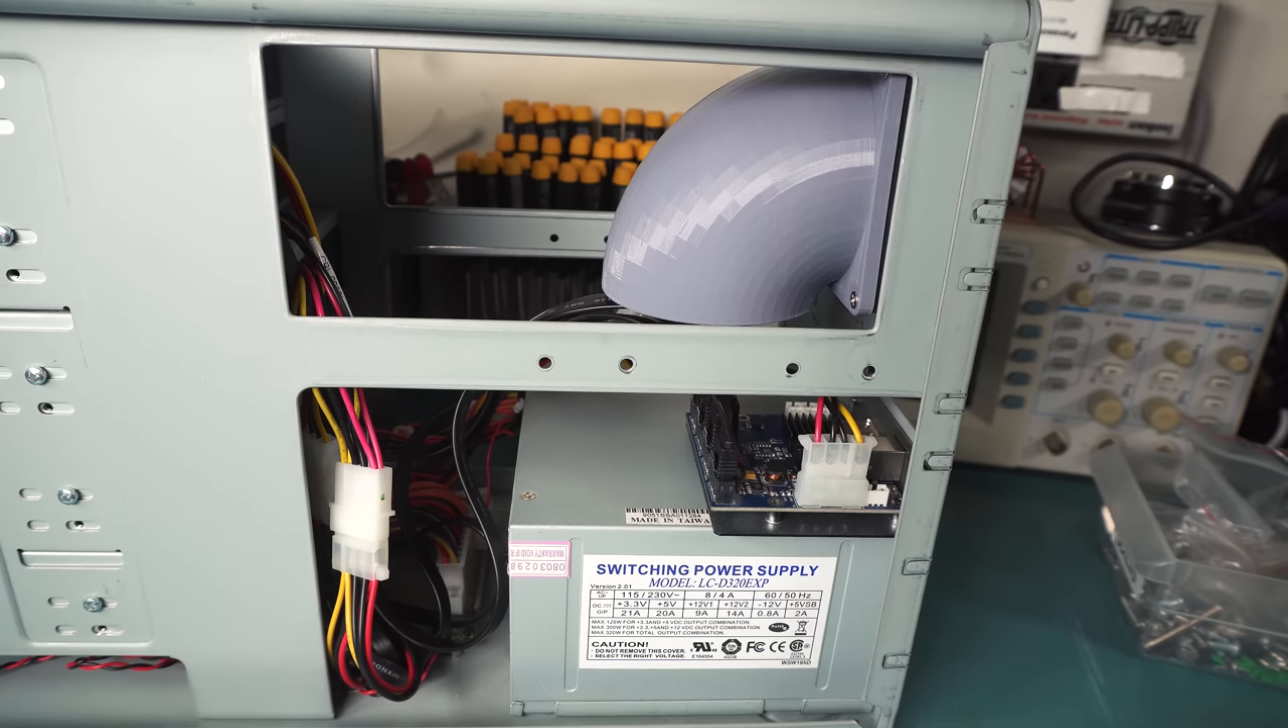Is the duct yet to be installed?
No.